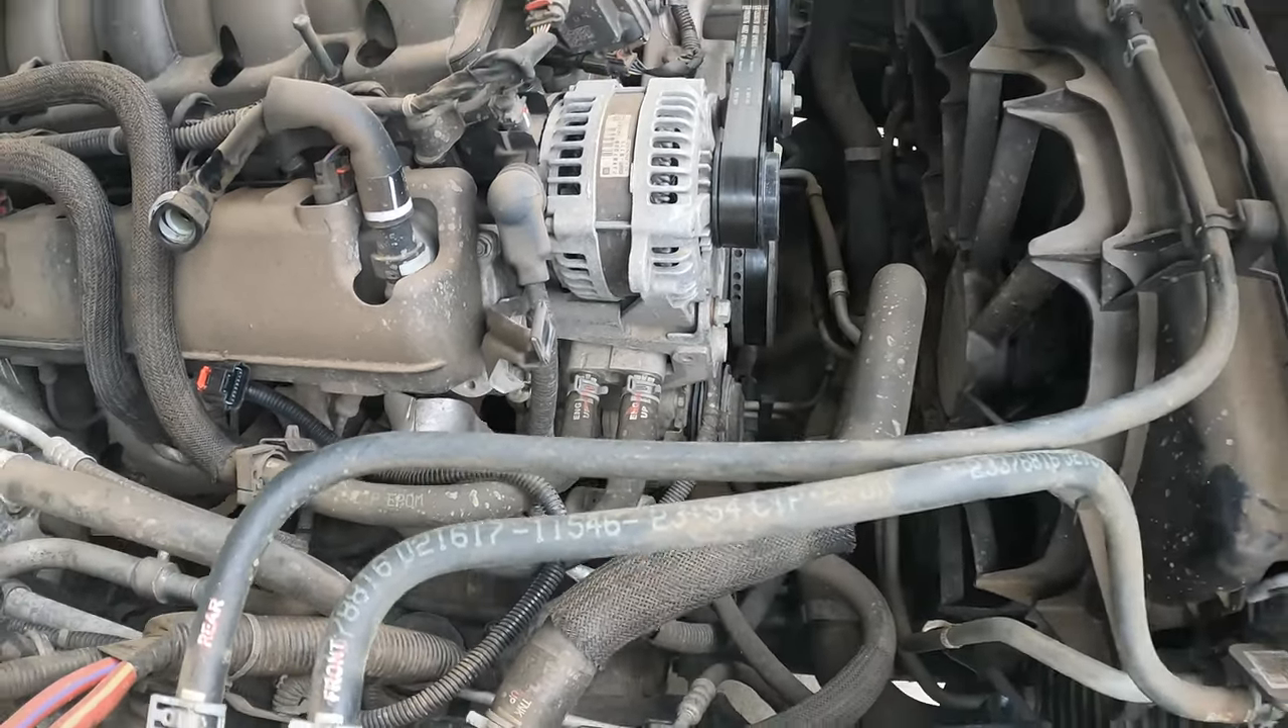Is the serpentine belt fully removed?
No.